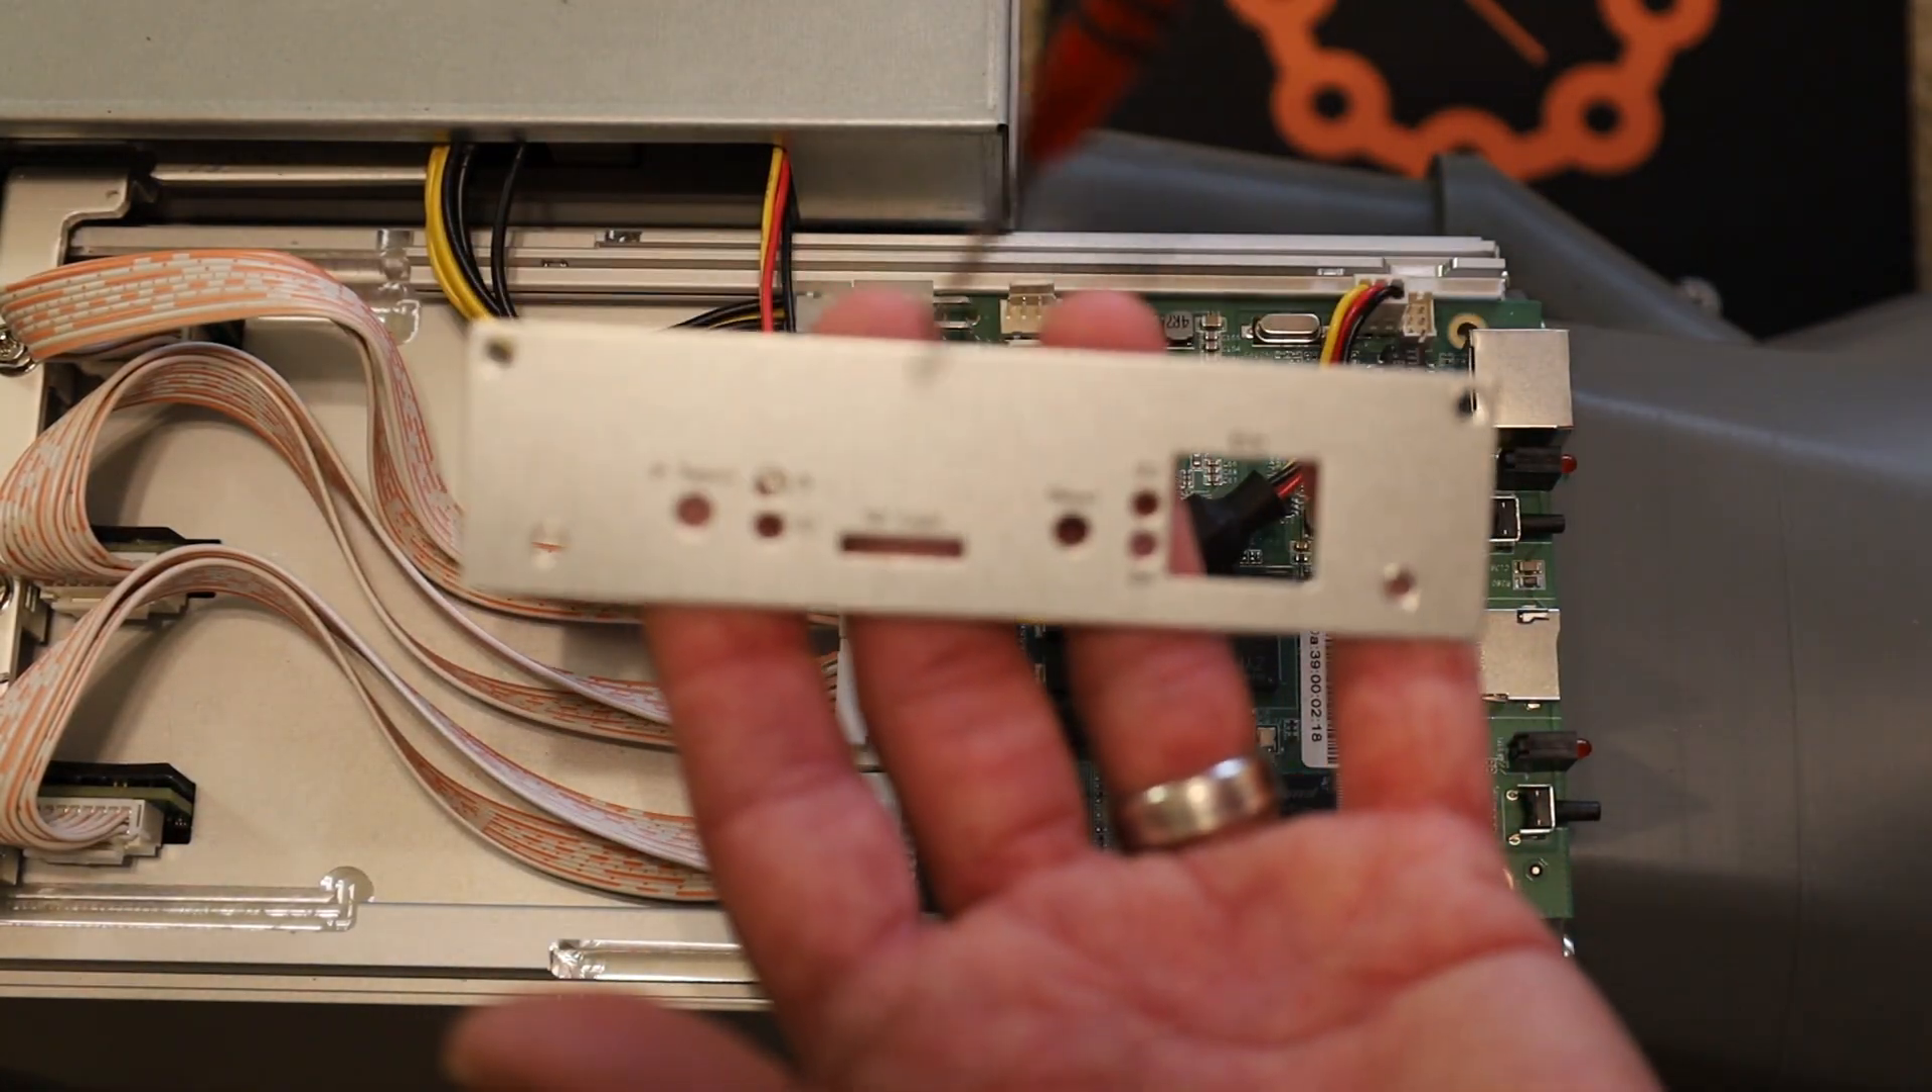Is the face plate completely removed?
Yes.